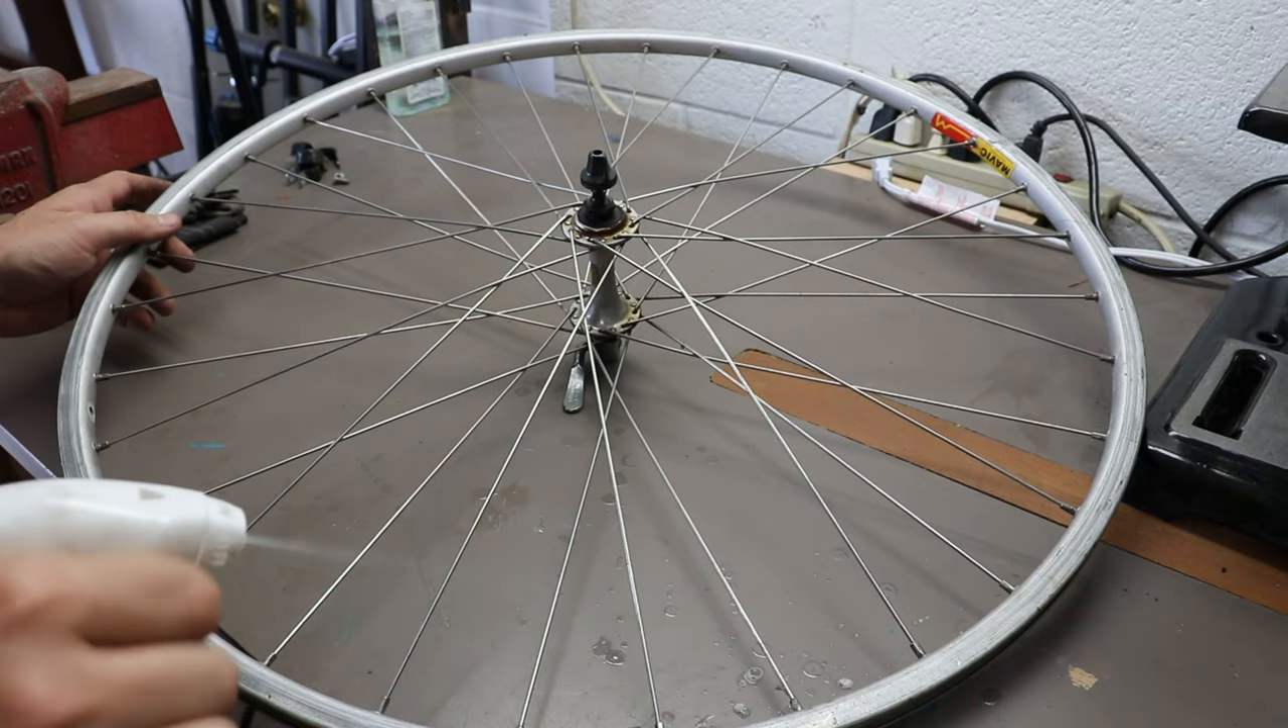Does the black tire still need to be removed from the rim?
No.